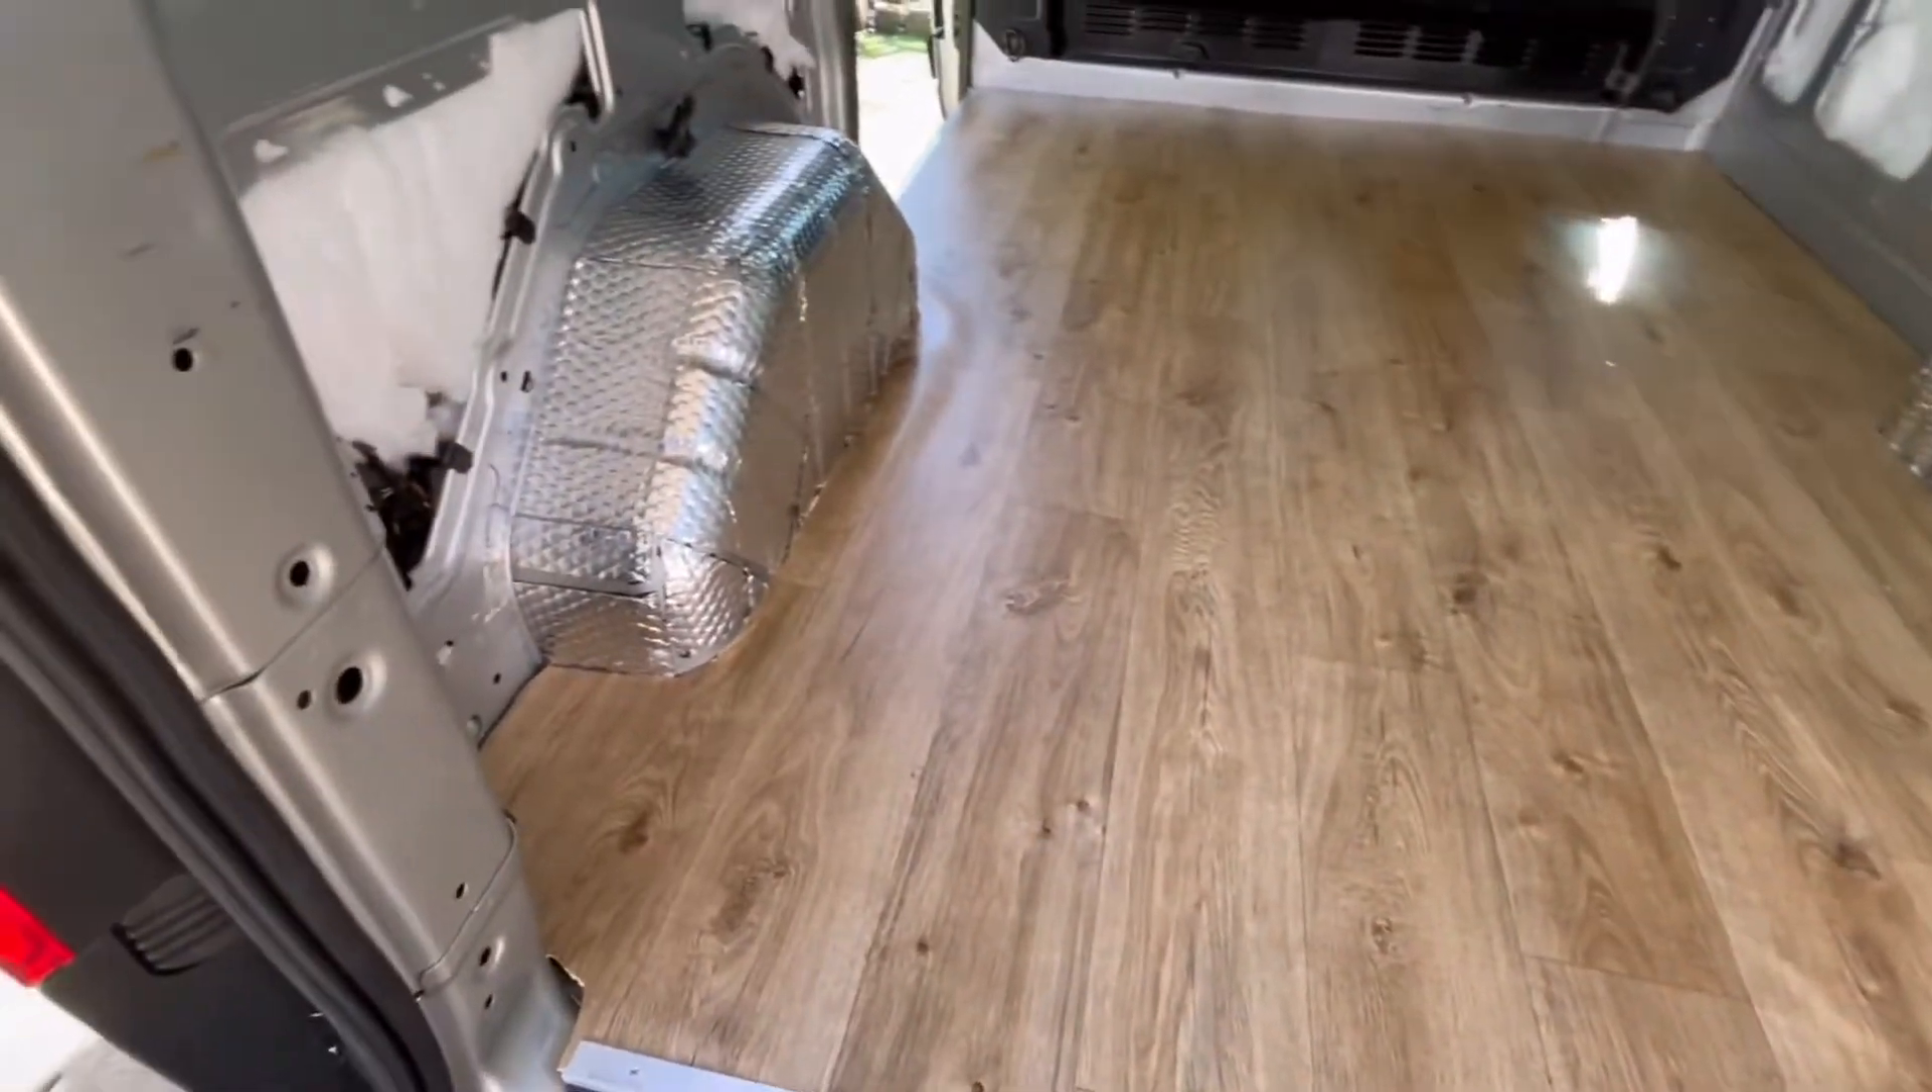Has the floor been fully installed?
Yes.